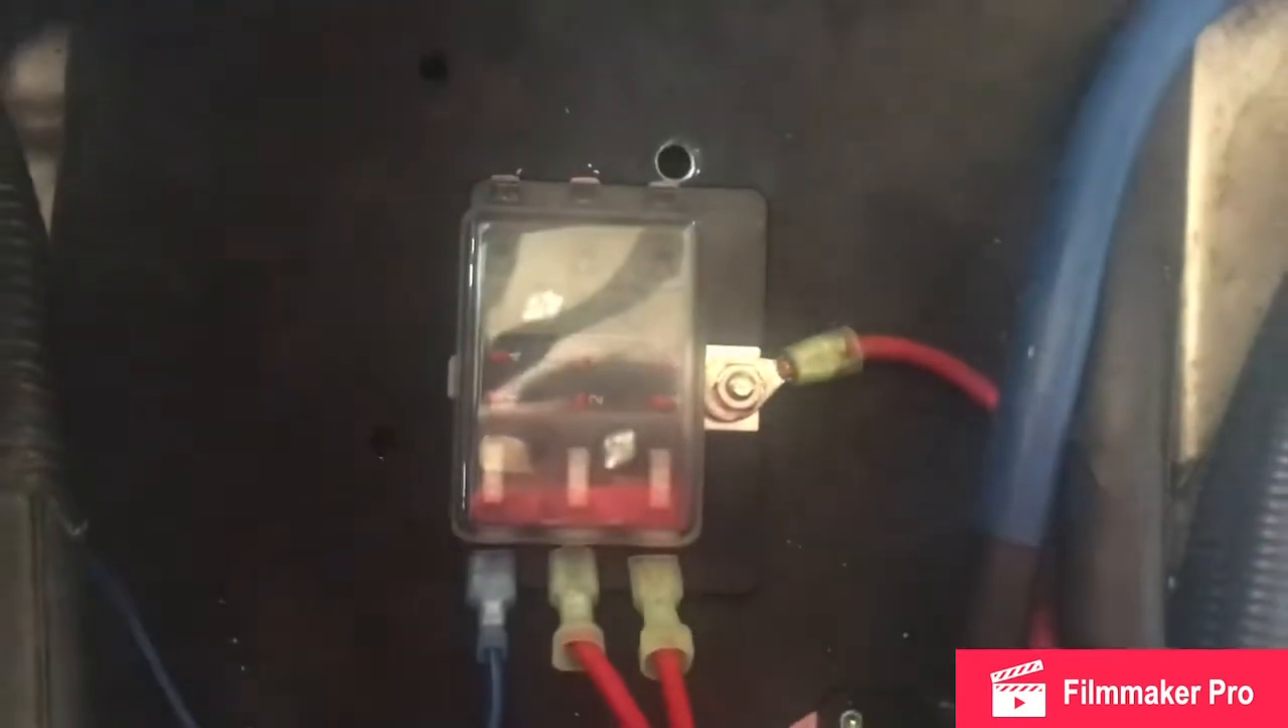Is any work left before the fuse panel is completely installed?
No.